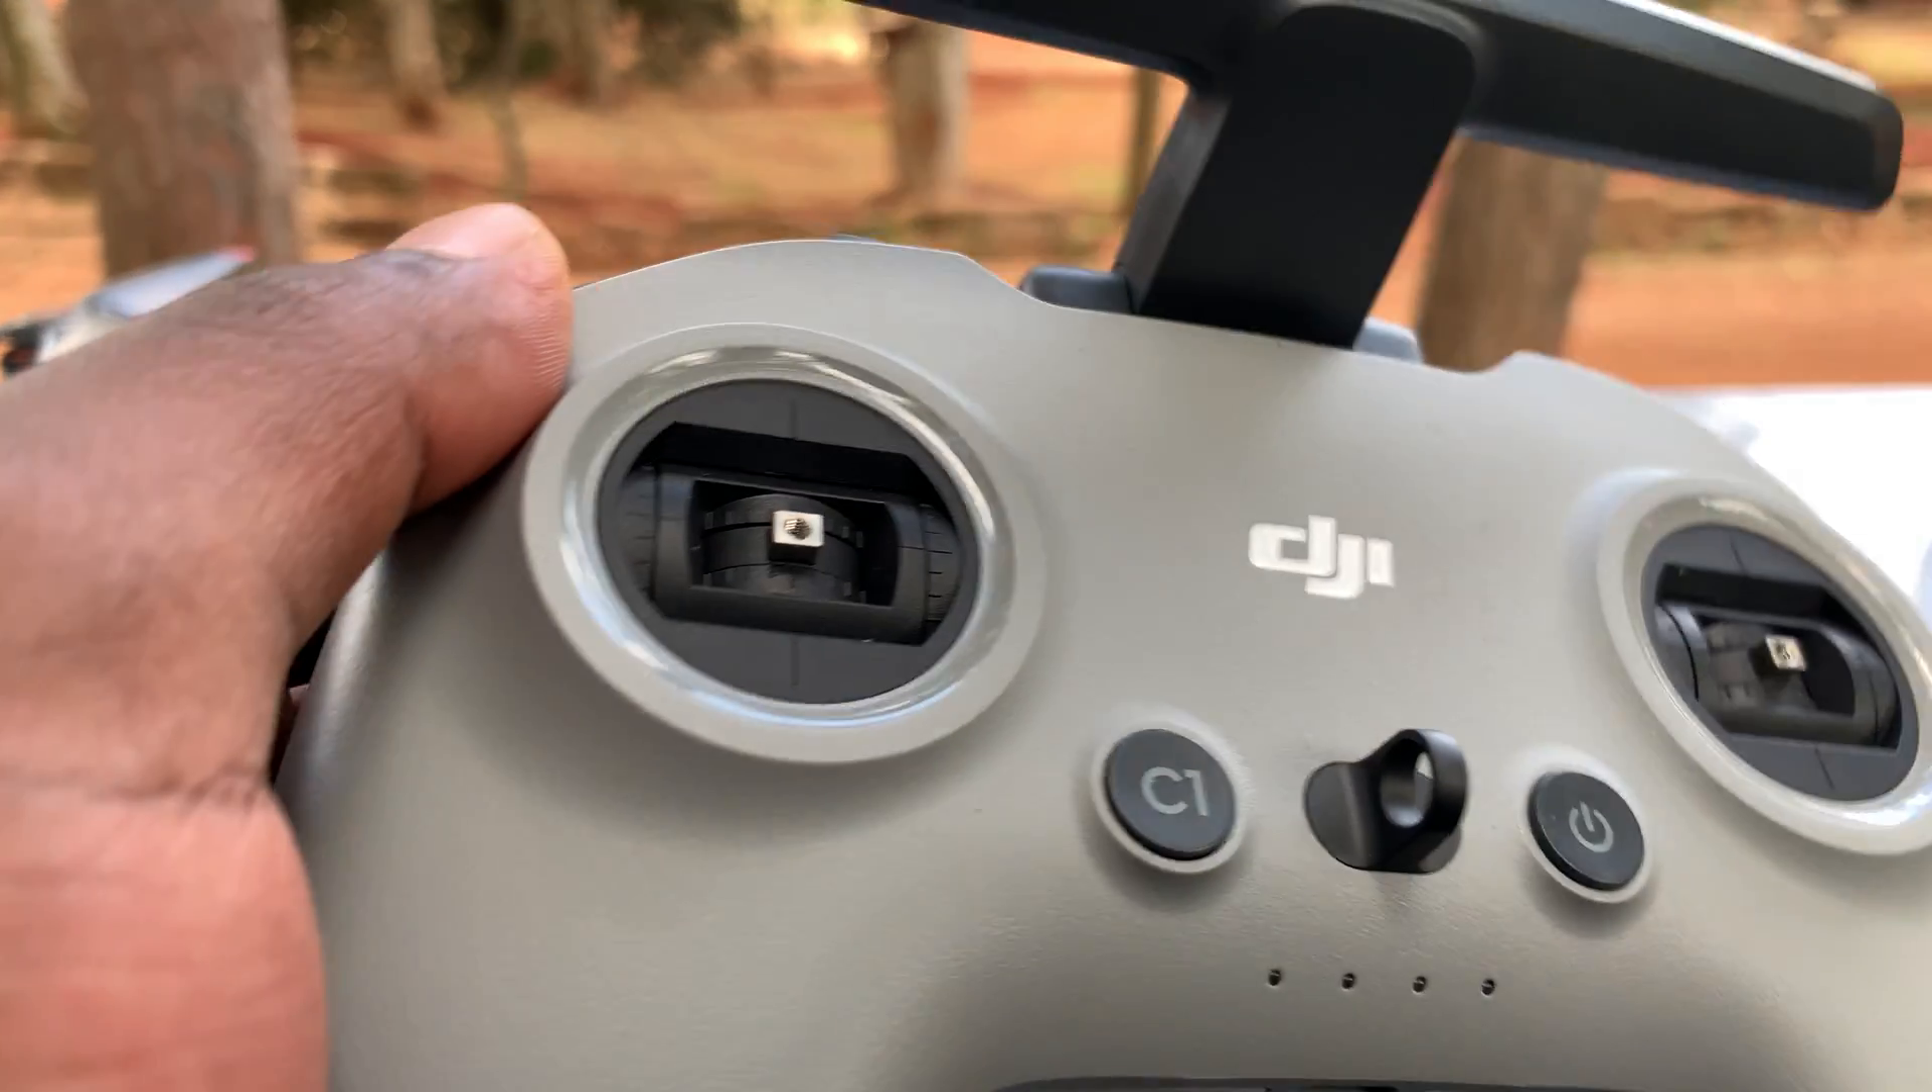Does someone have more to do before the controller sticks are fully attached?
Yes.